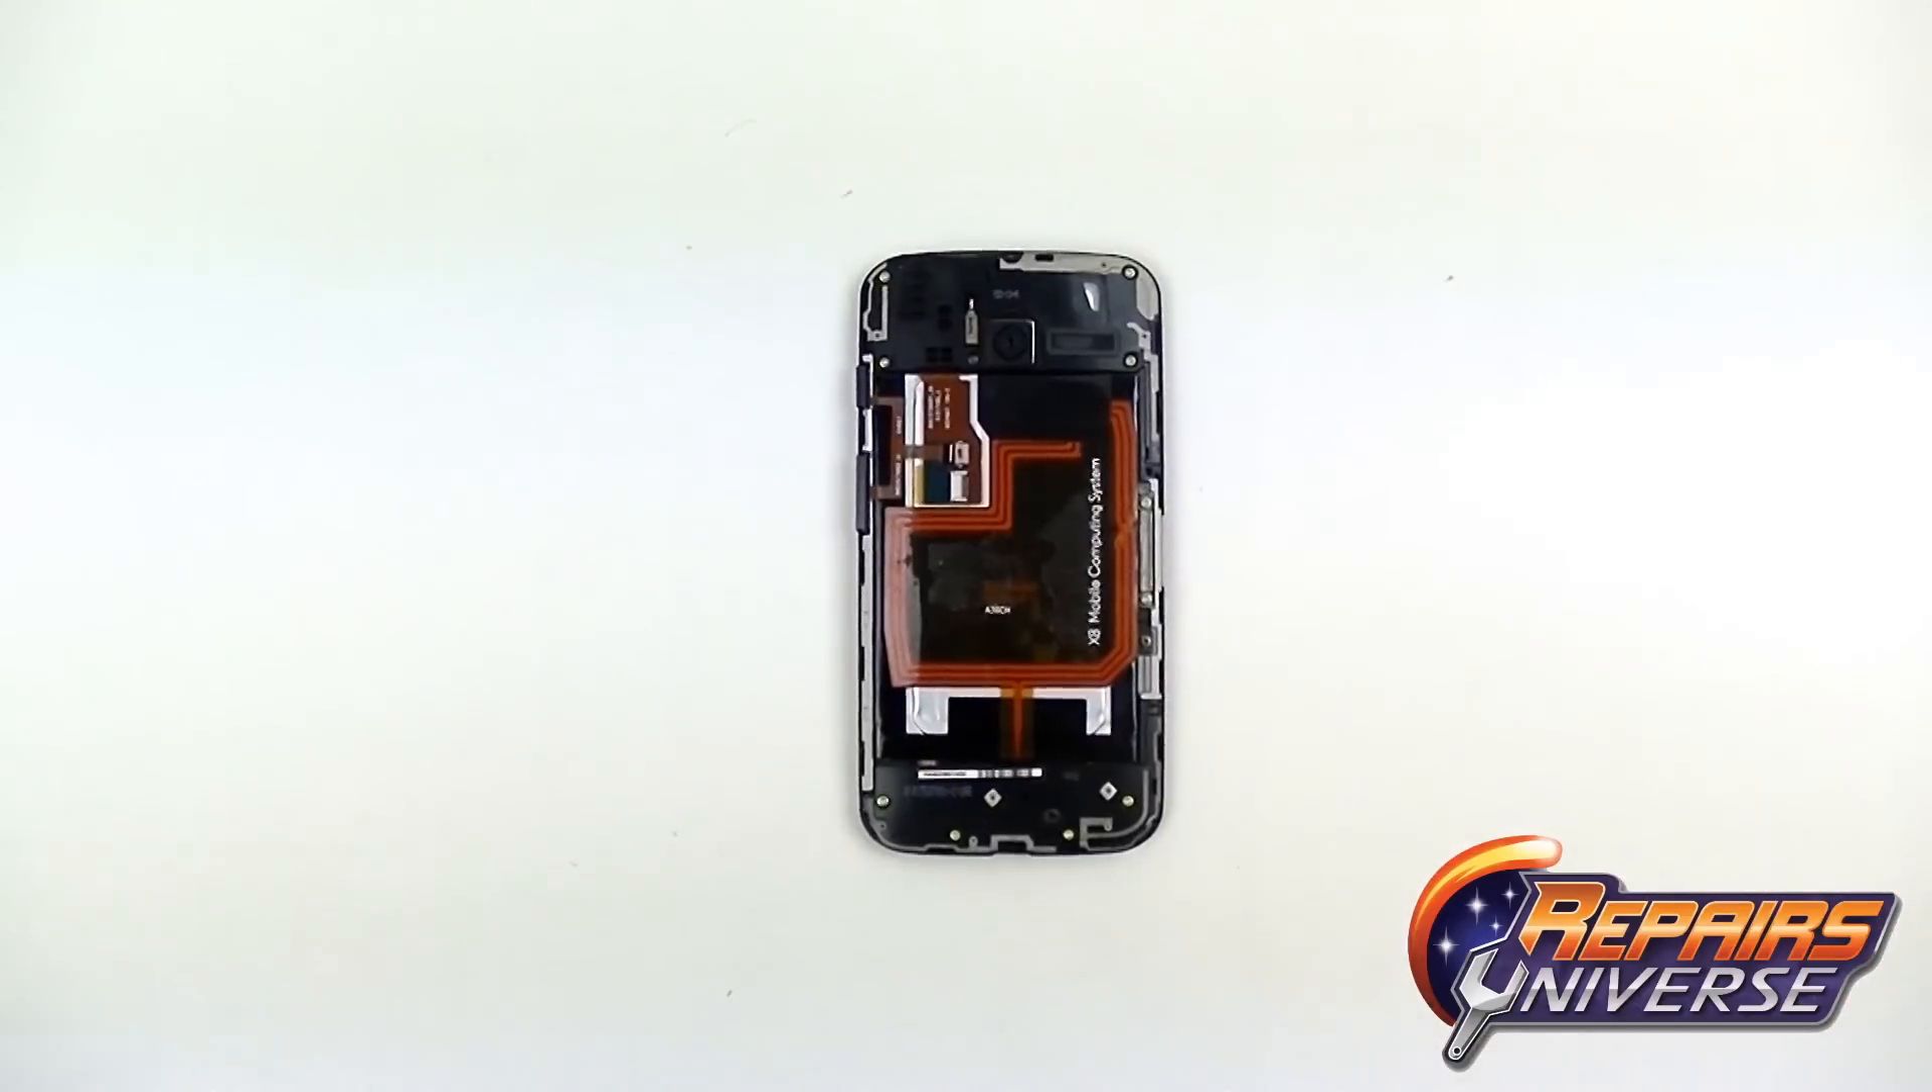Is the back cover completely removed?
Yes.